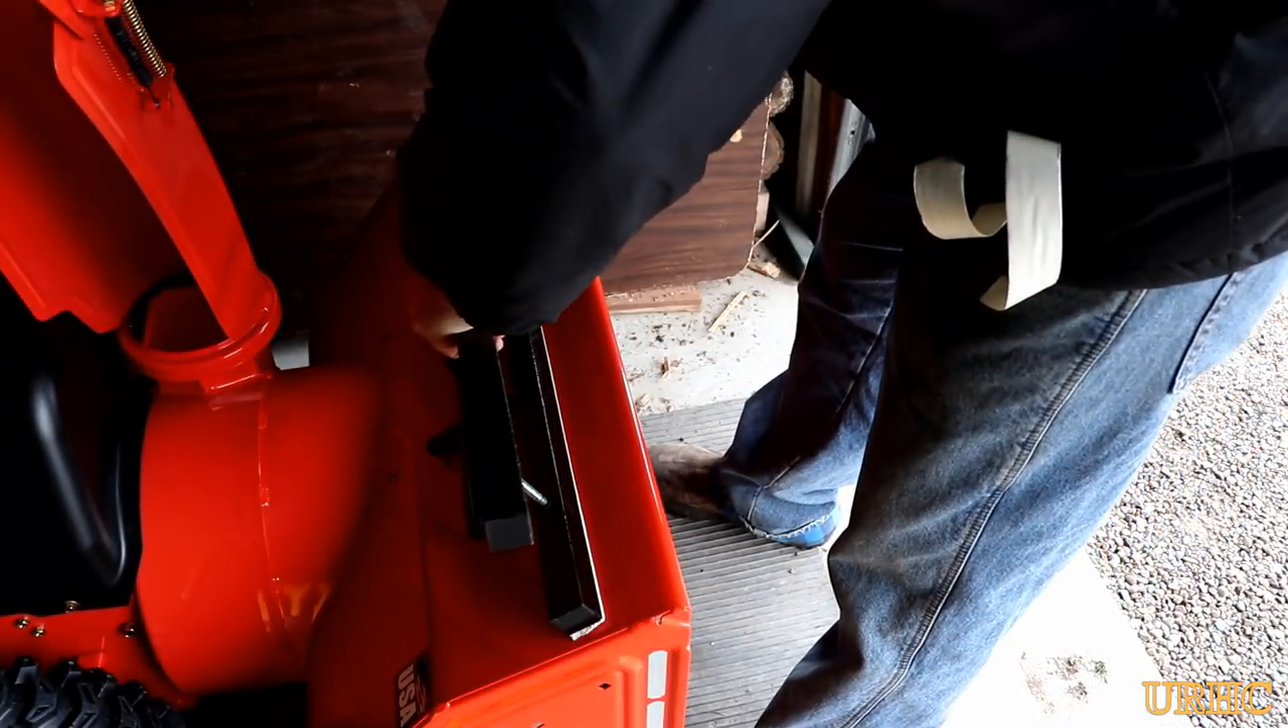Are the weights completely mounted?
No.